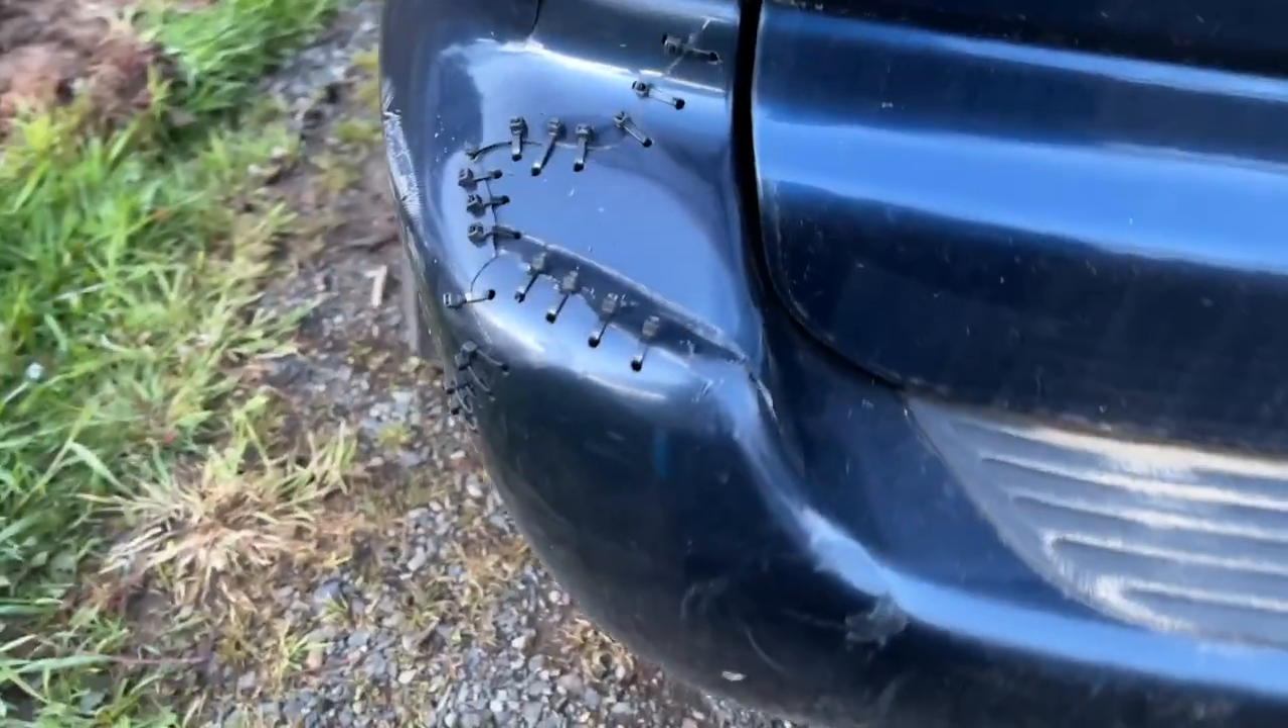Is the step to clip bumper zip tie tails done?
Yes.